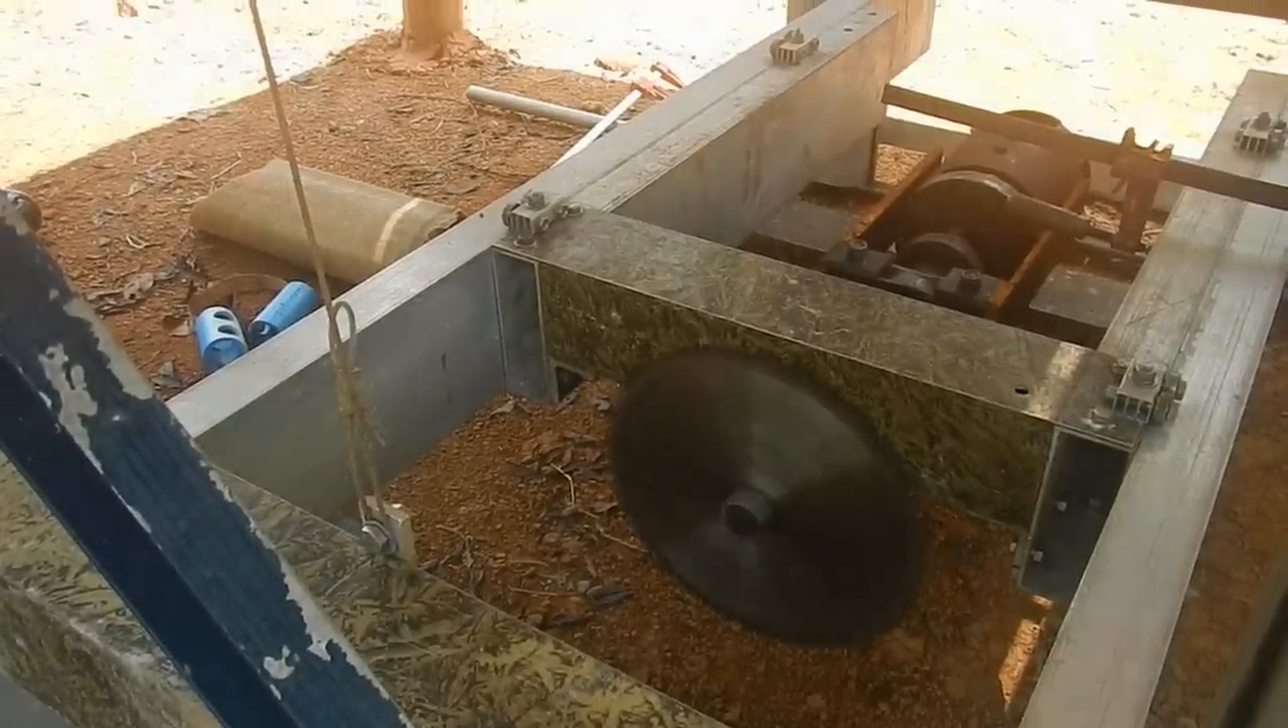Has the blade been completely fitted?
Yes.